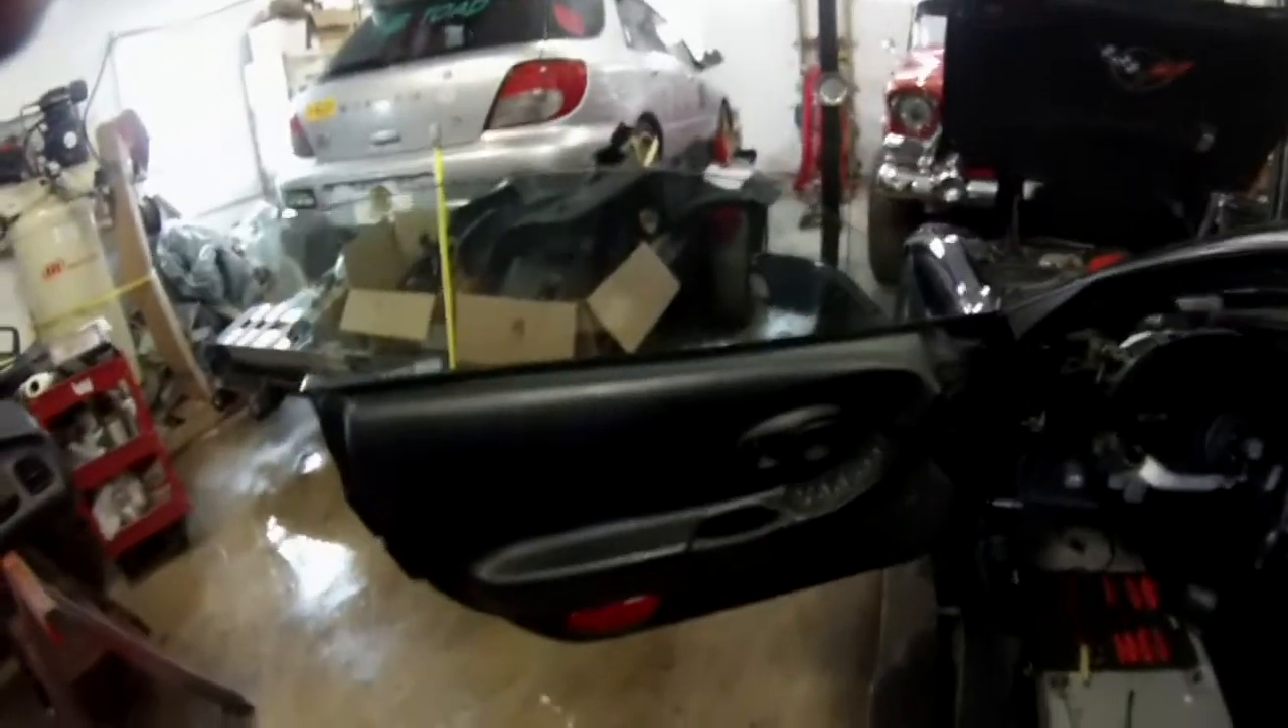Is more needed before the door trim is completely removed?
Yes.